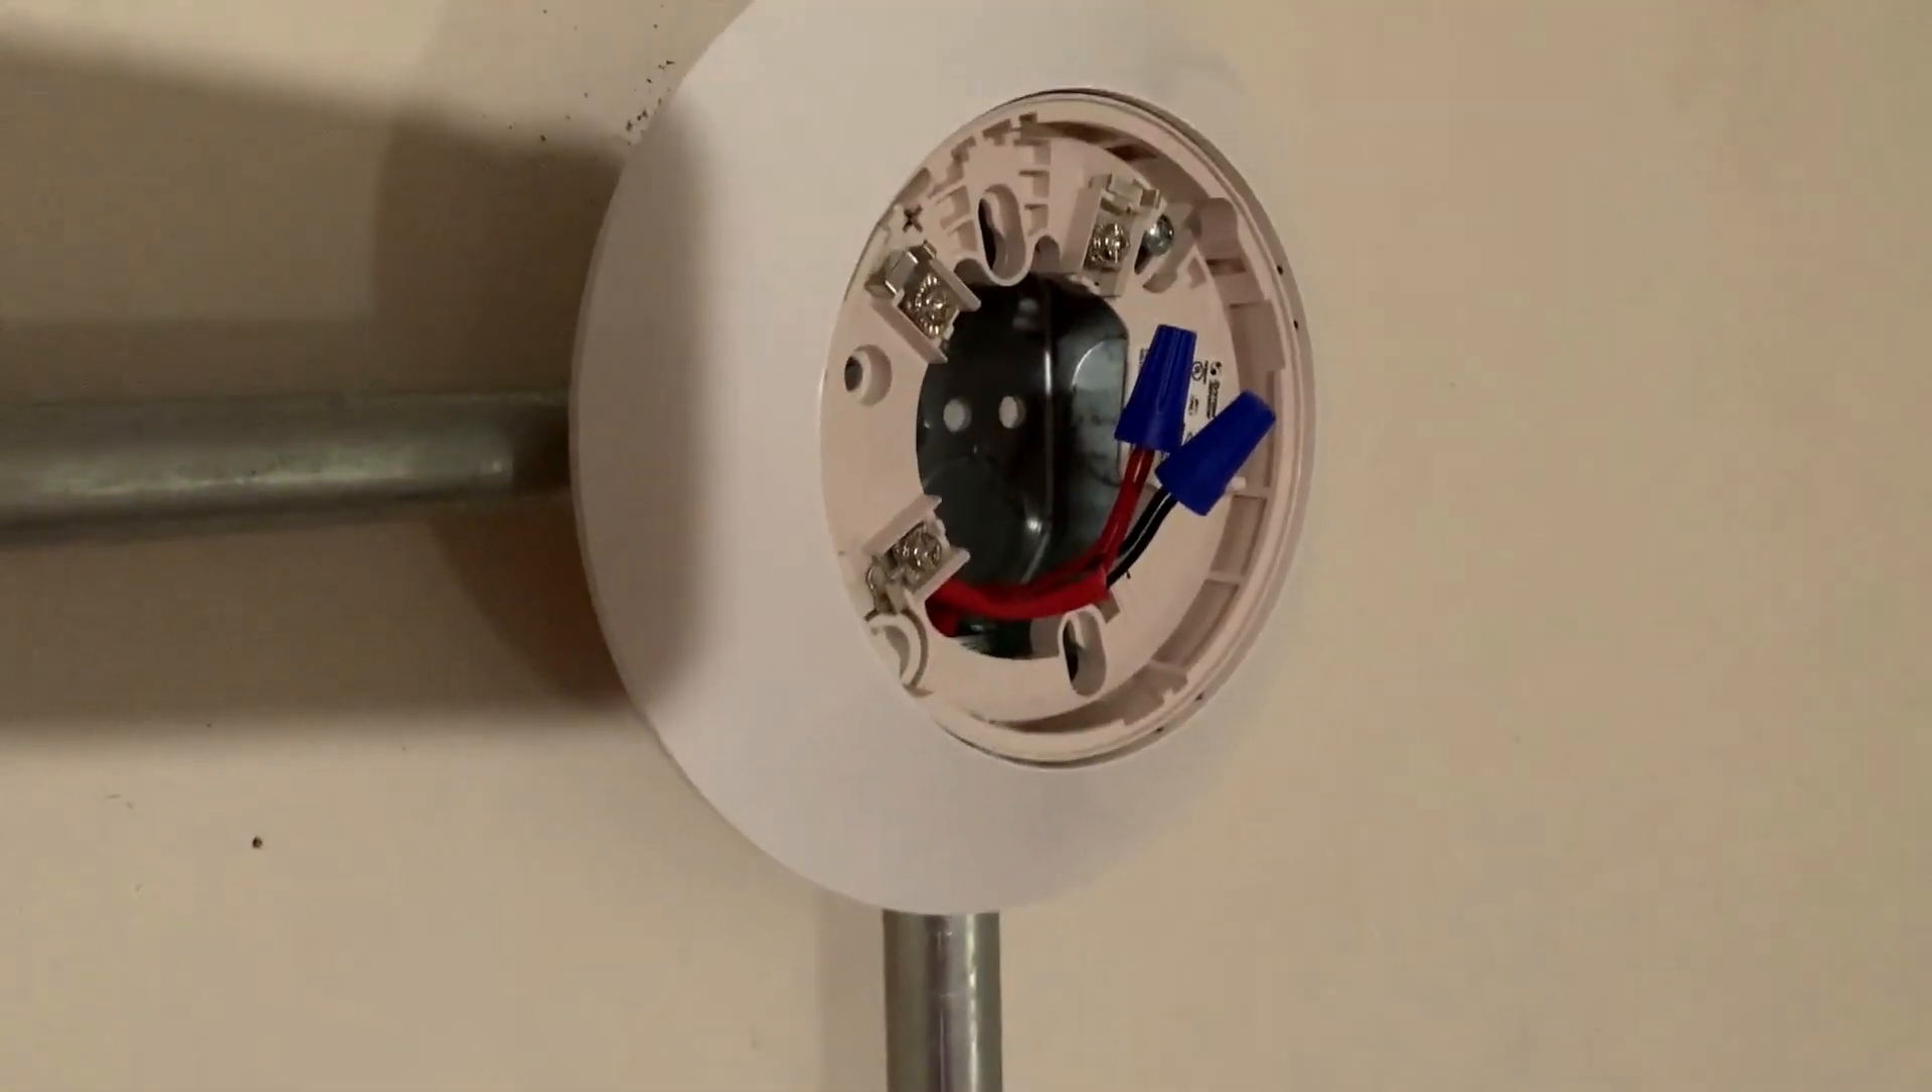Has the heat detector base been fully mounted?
Yes.